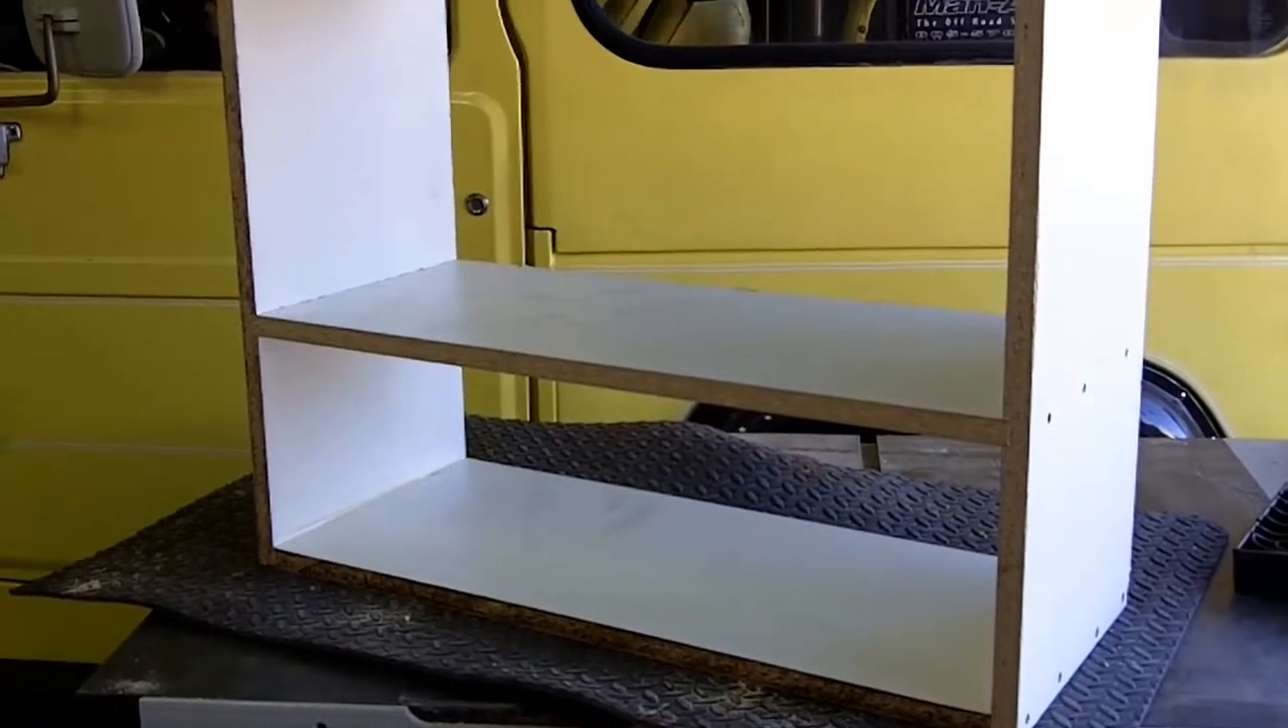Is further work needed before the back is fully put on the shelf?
Yes.